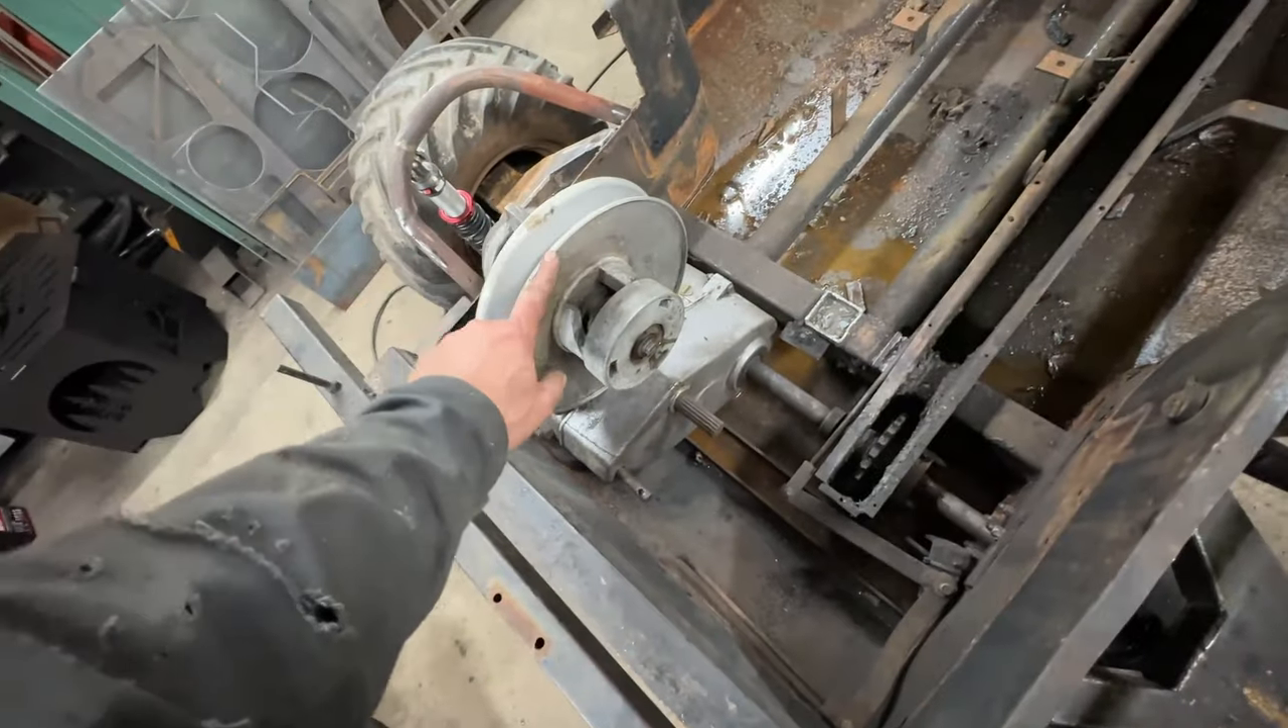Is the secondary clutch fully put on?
Yes.